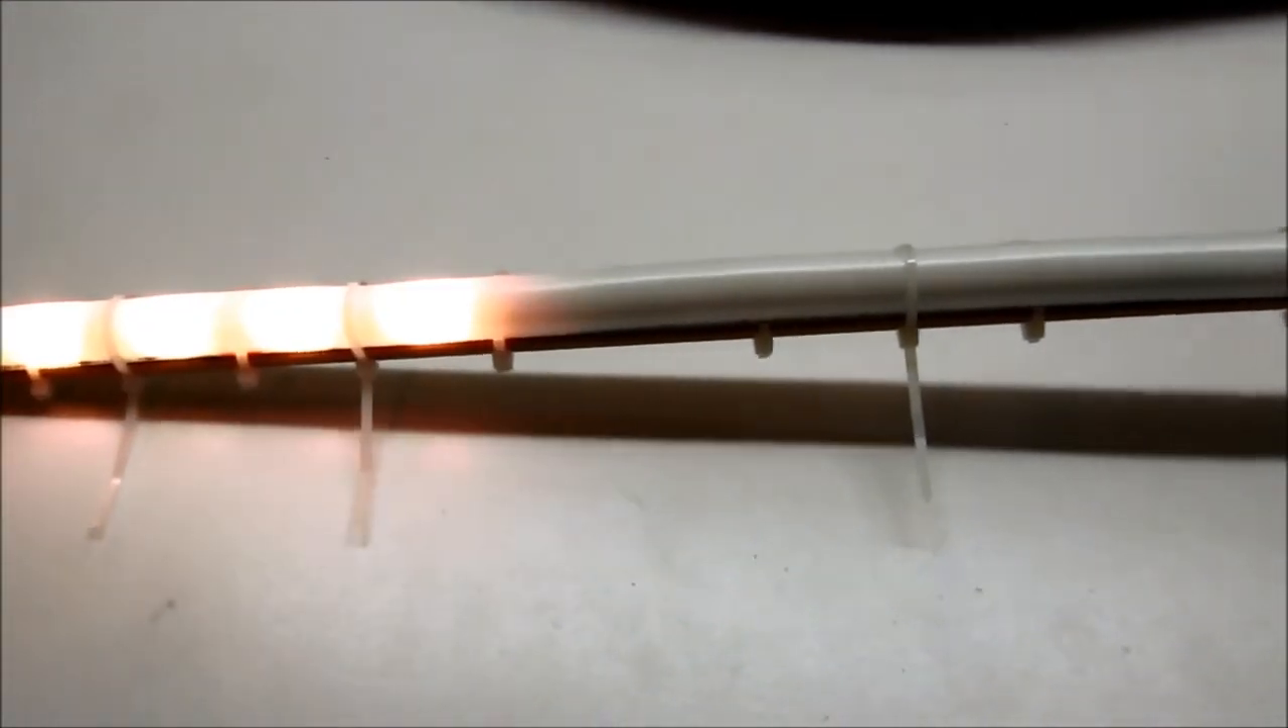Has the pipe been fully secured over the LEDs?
Yes.